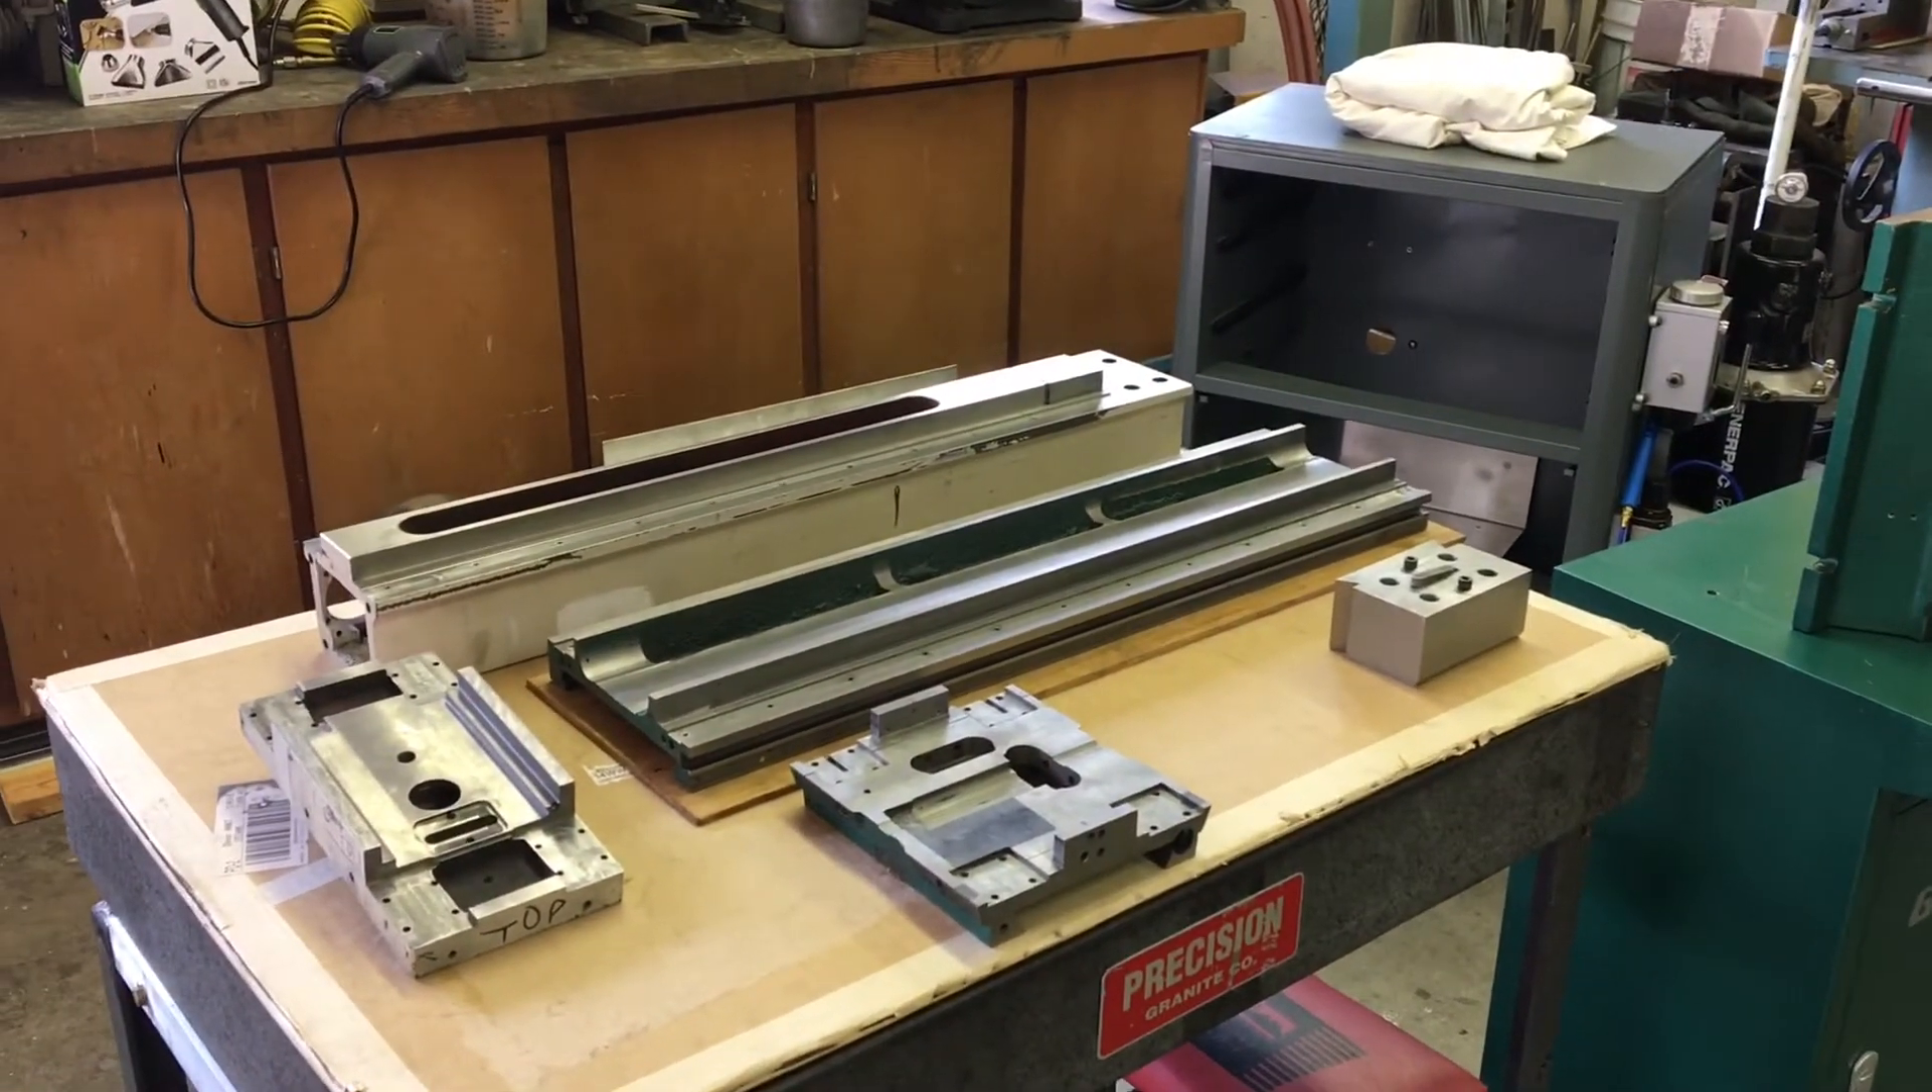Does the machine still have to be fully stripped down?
No.